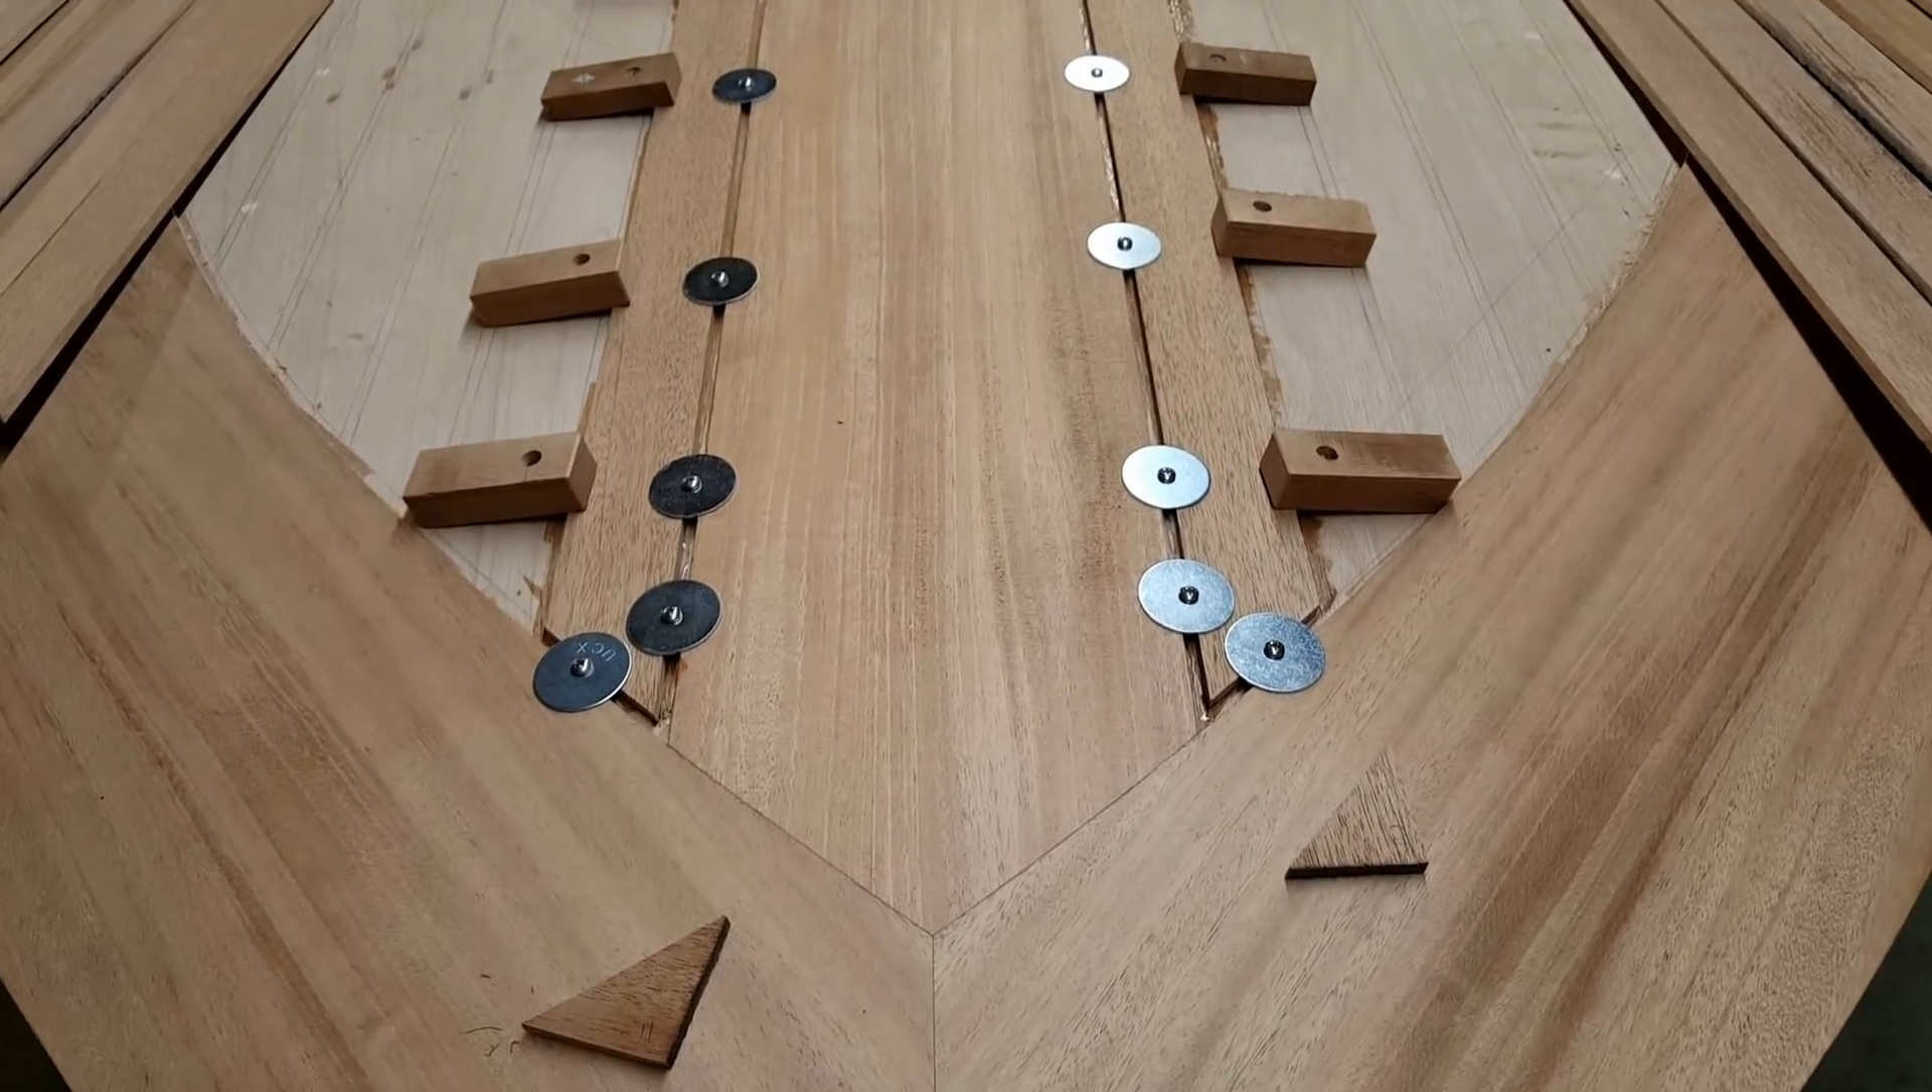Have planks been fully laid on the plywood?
No.